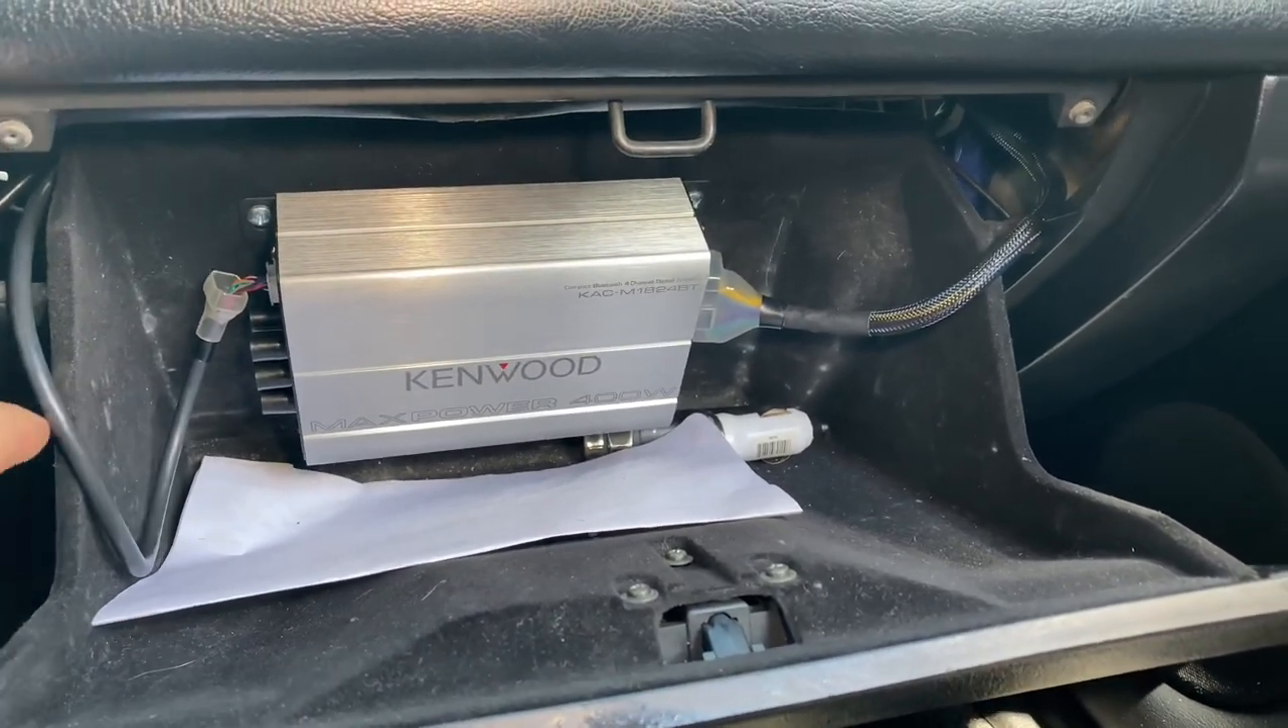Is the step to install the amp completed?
Yes.